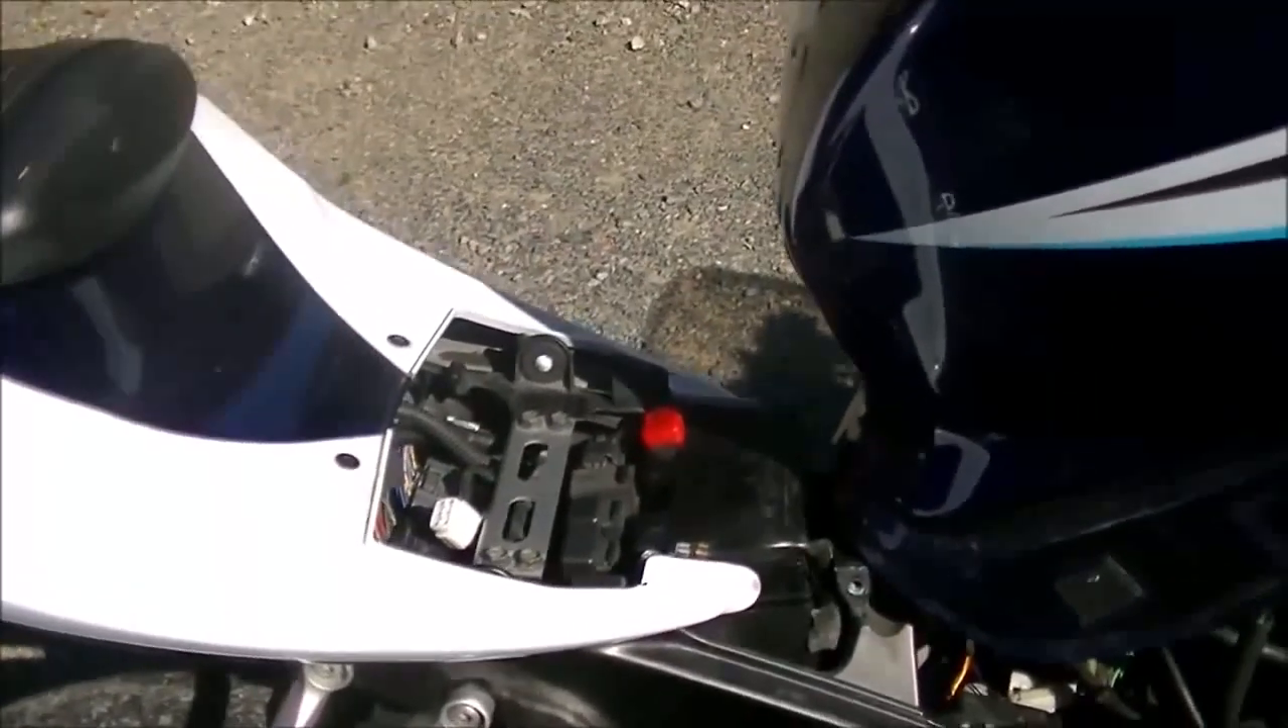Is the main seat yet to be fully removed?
No.